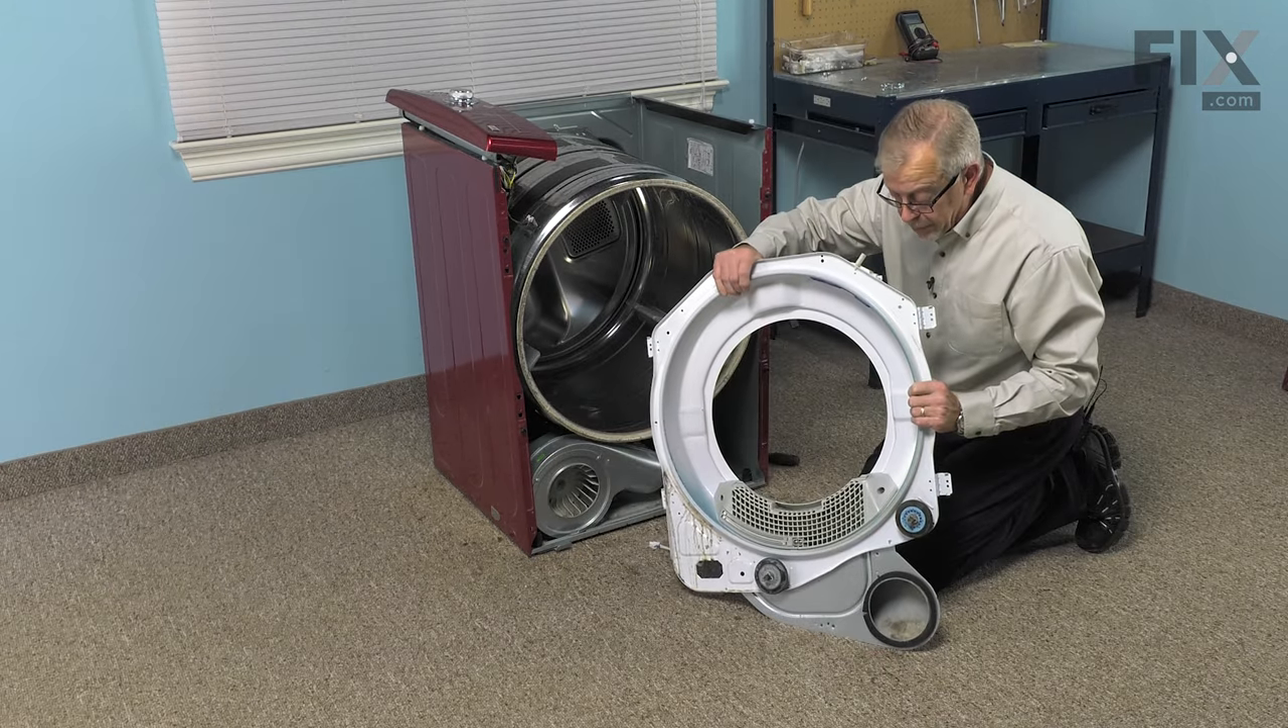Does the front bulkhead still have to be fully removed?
No.